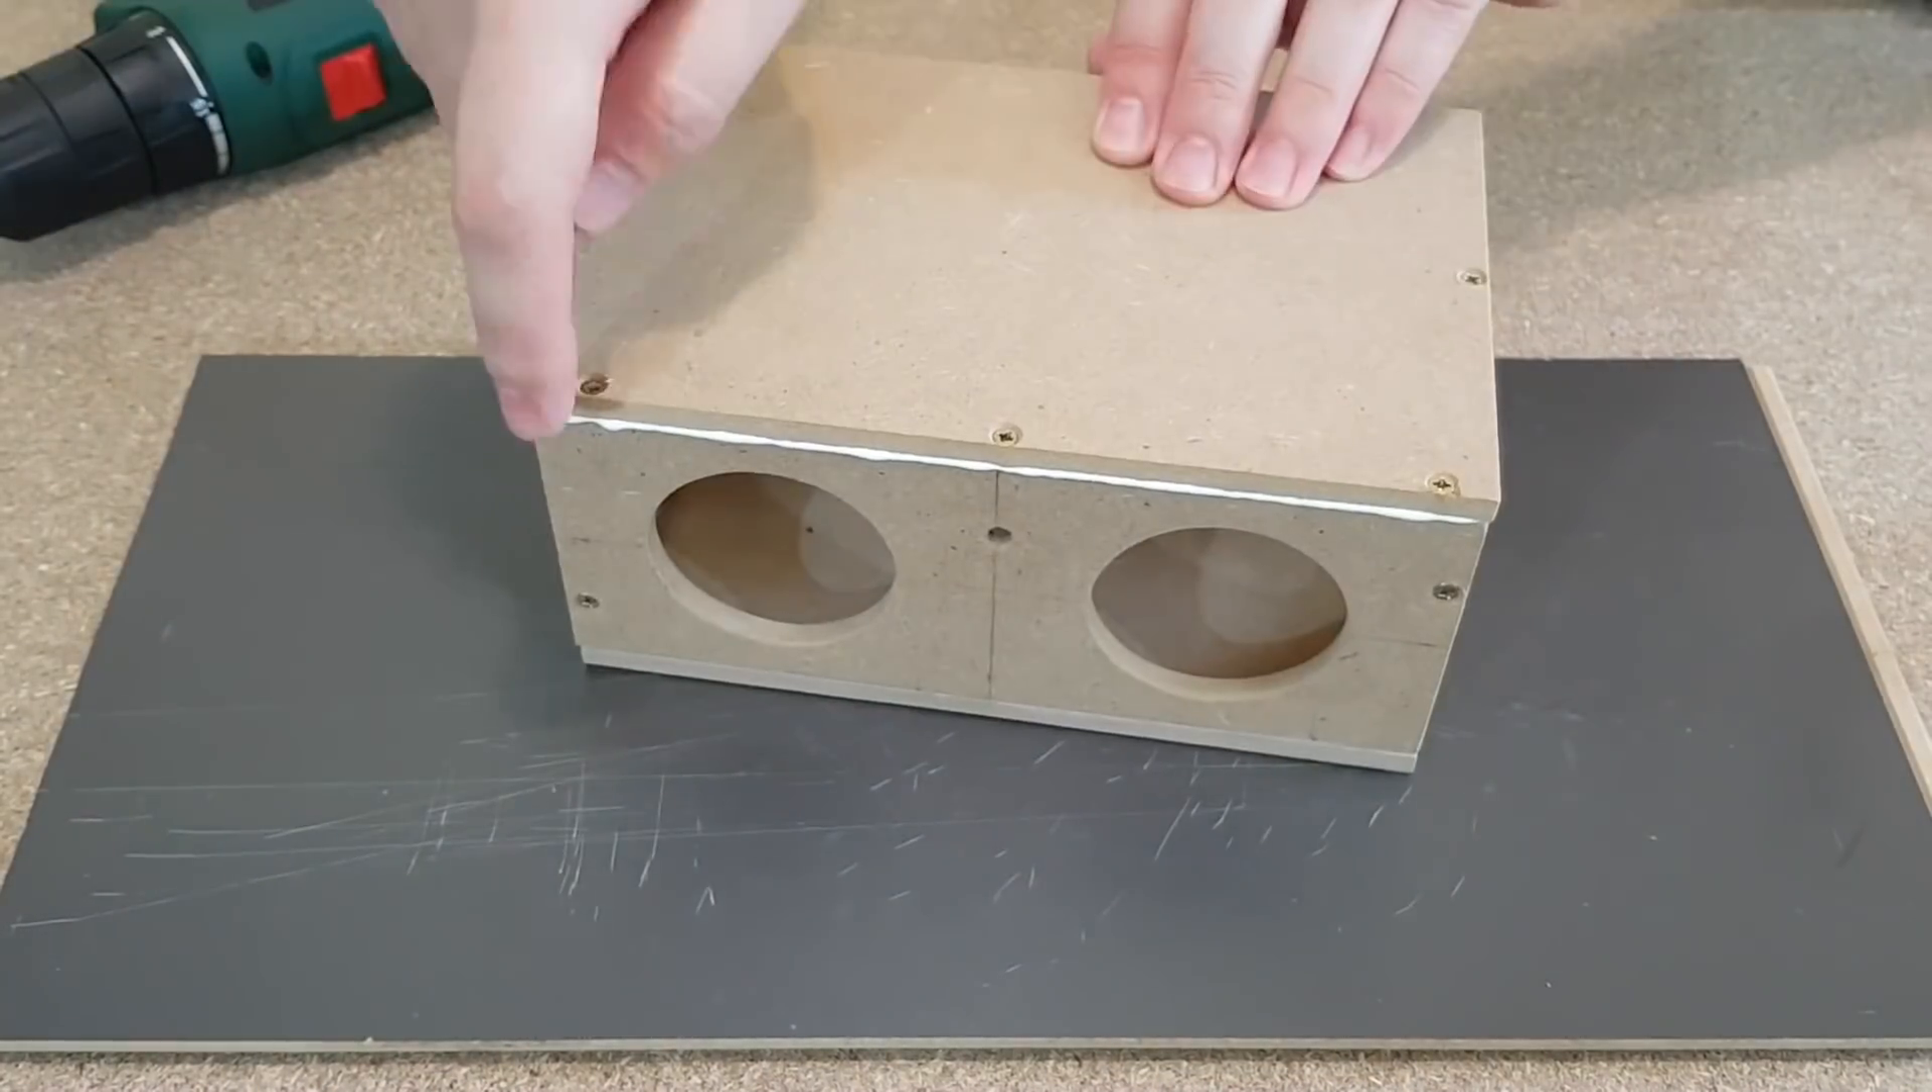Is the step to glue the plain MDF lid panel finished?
Yes.